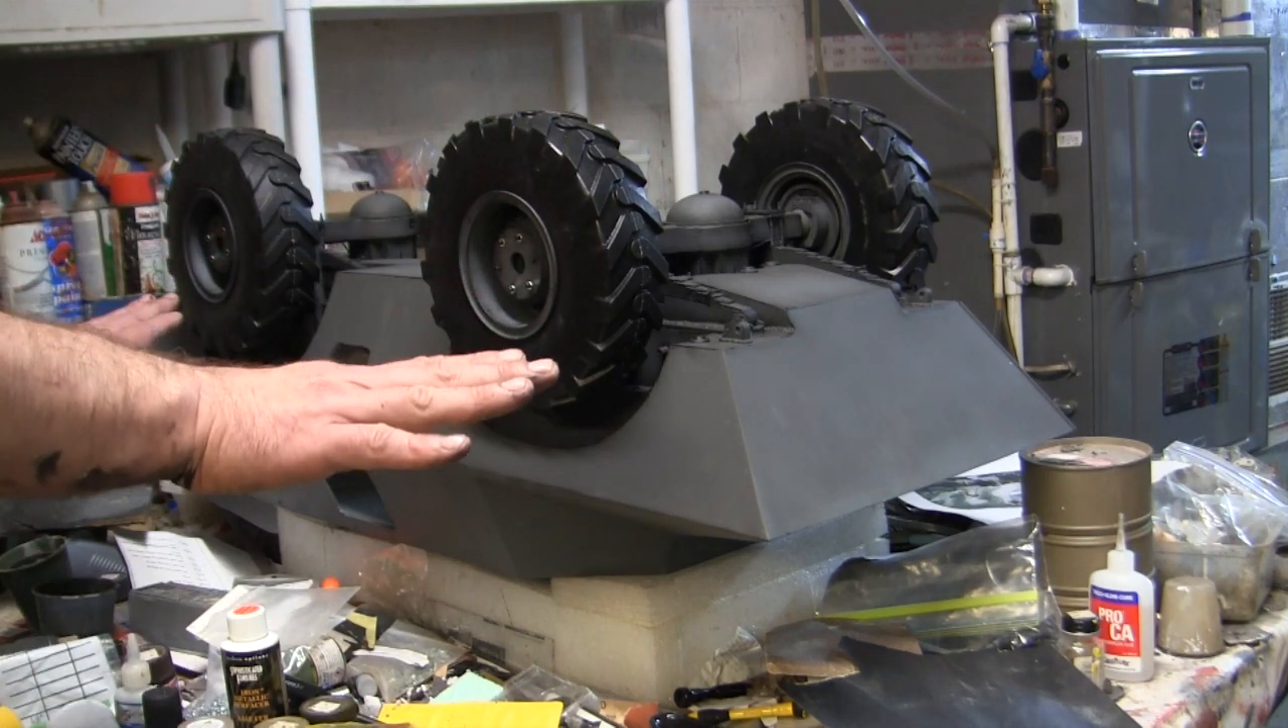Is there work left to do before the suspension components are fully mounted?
No.